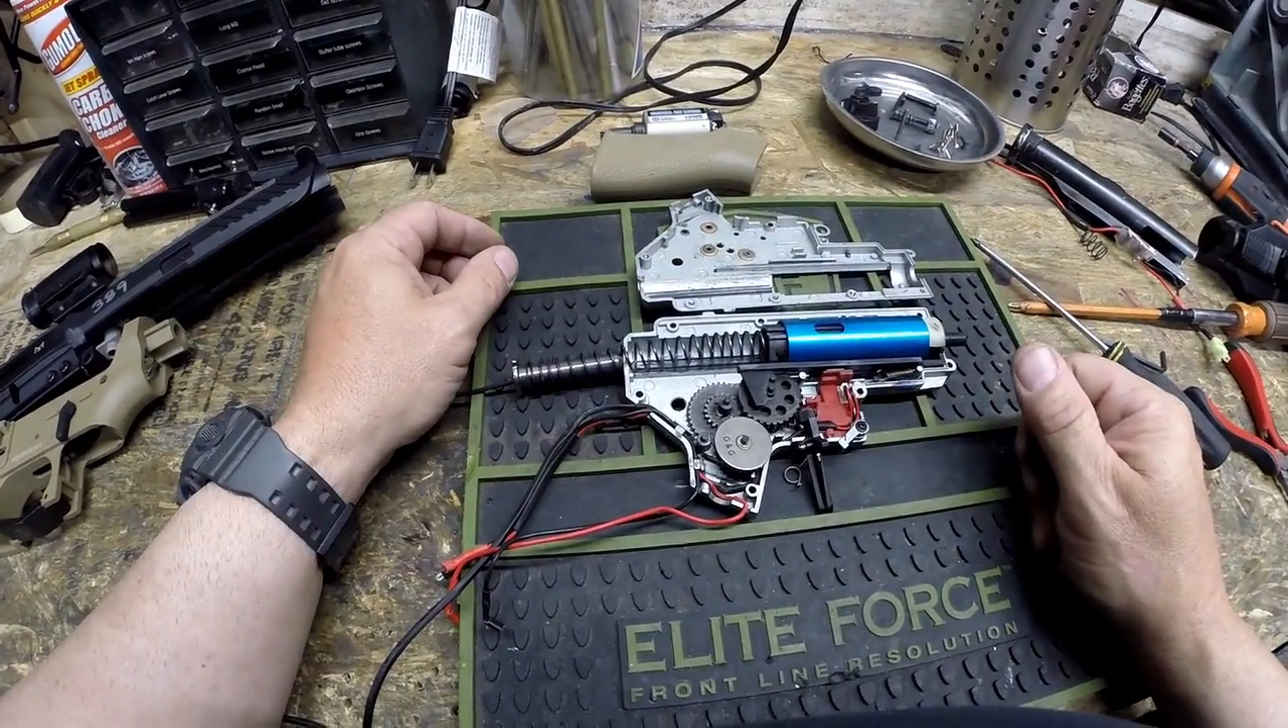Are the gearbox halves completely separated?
Yes.